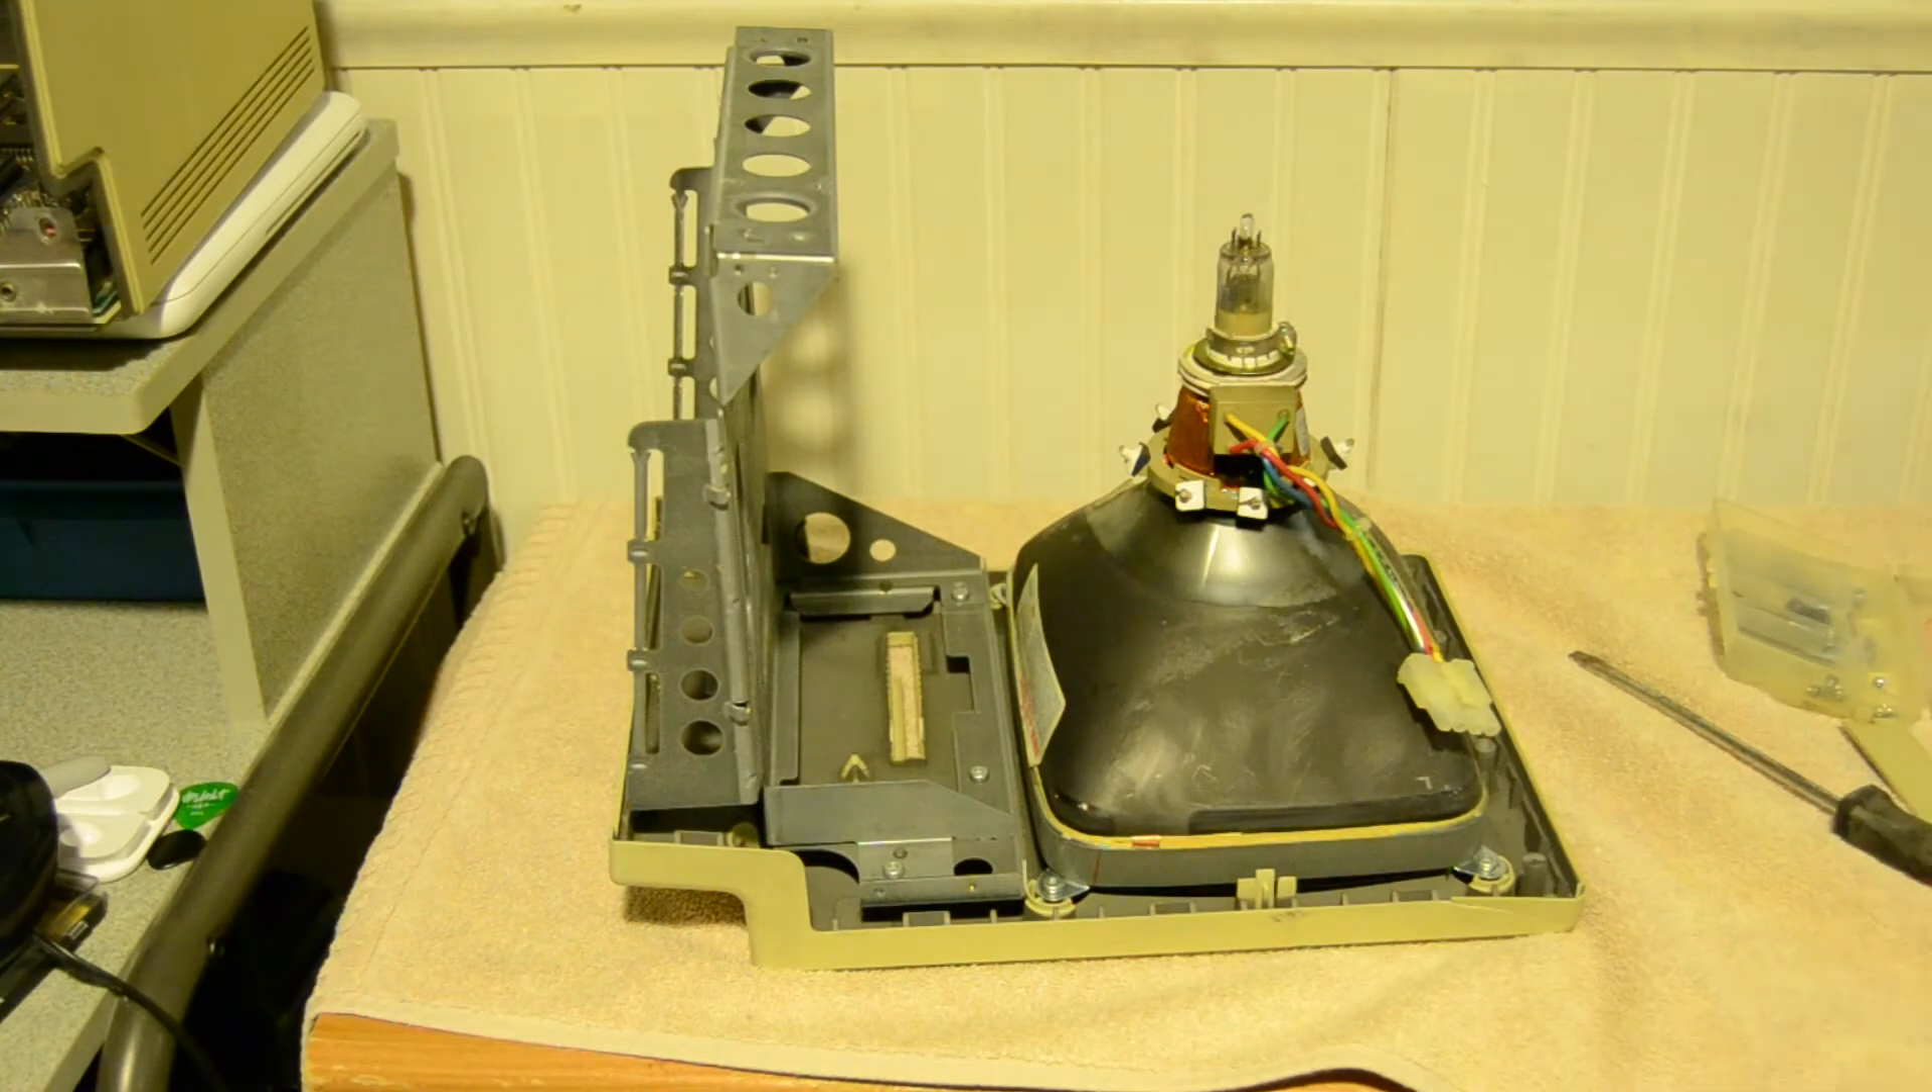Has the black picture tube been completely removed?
No.